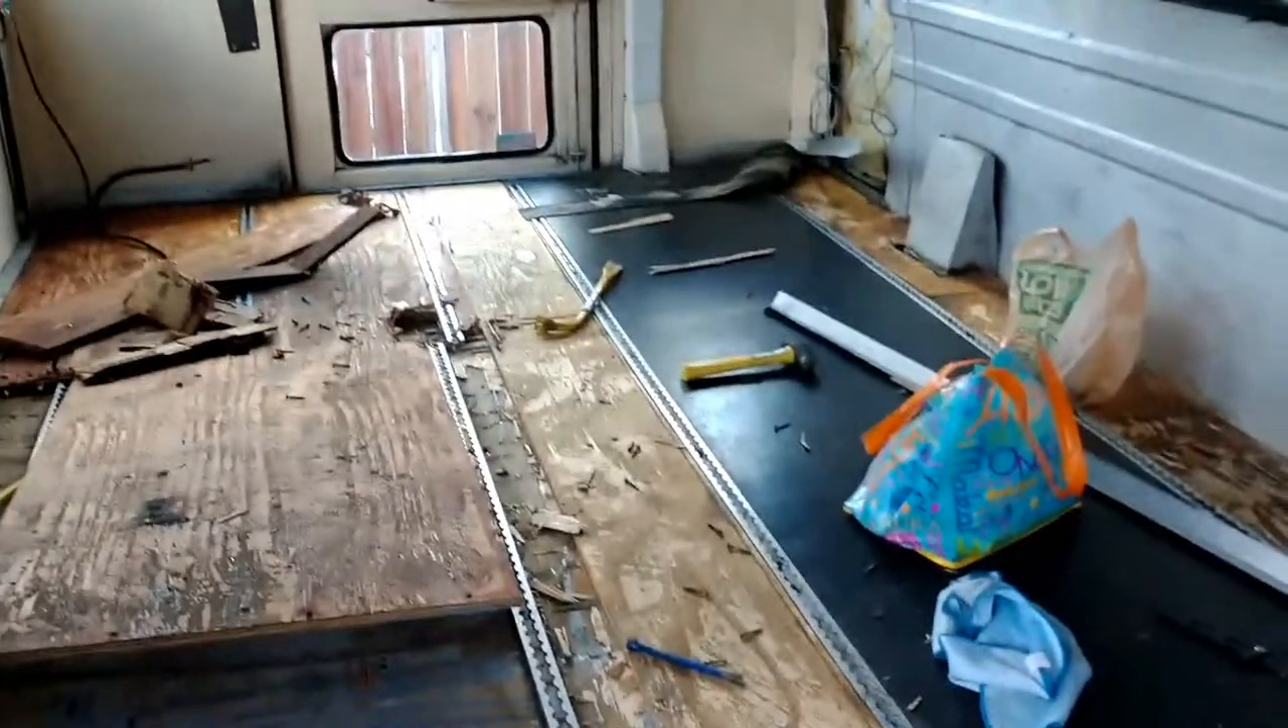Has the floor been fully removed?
No.